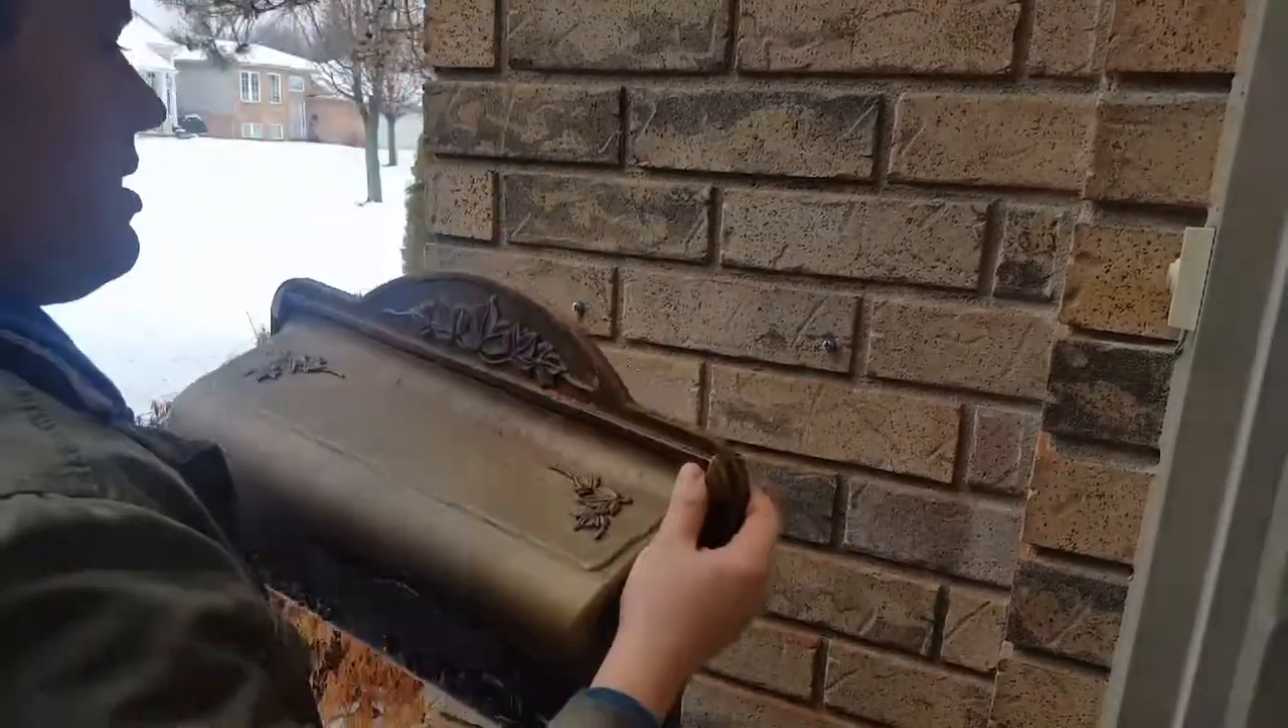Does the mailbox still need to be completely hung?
Yes.